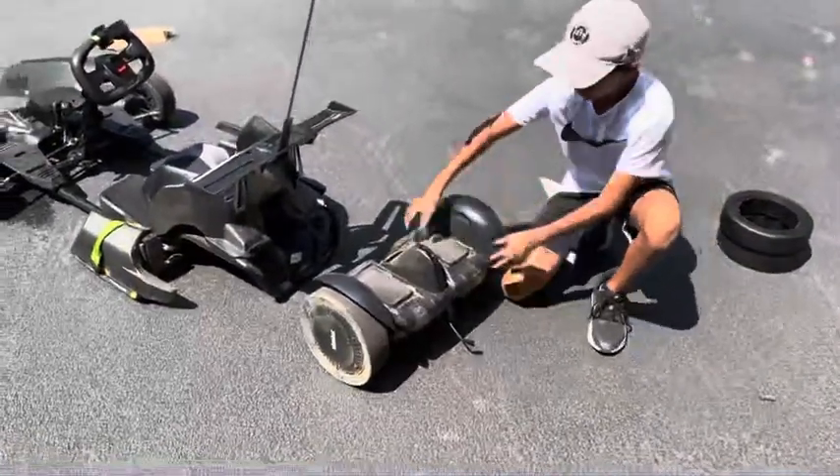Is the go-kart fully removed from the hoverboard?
Yes.